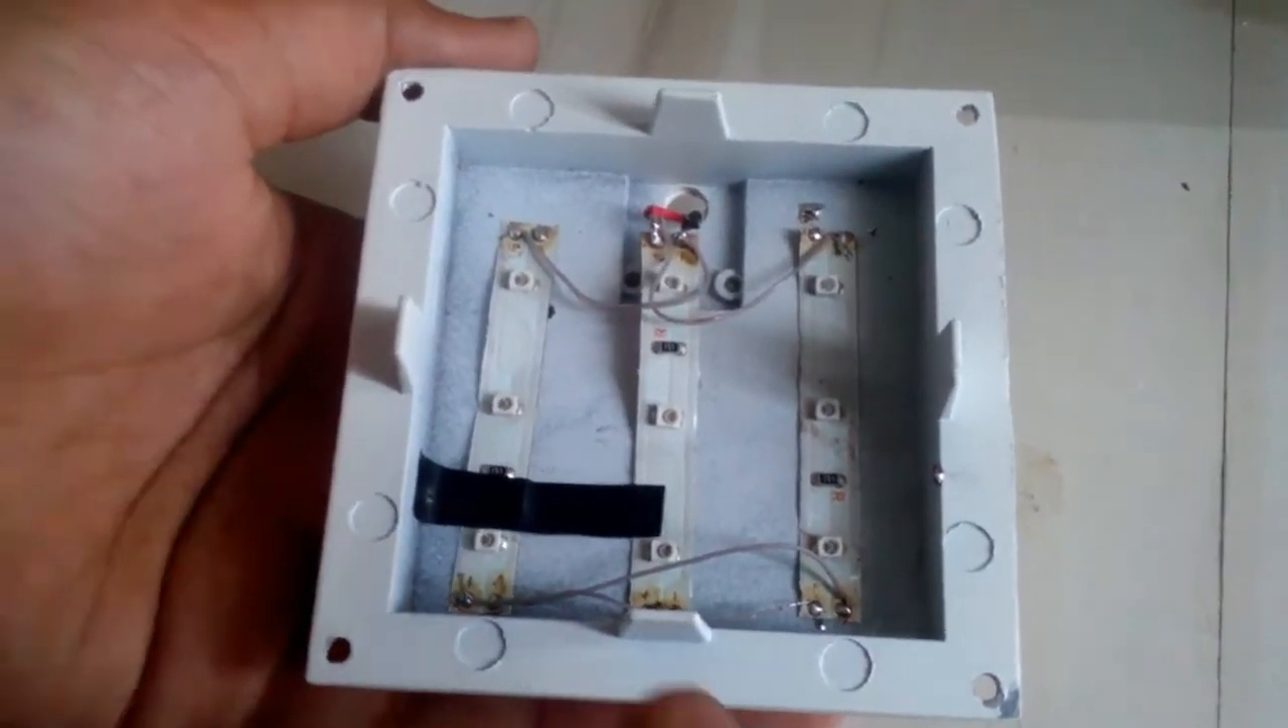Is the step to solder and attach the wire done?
Yes.